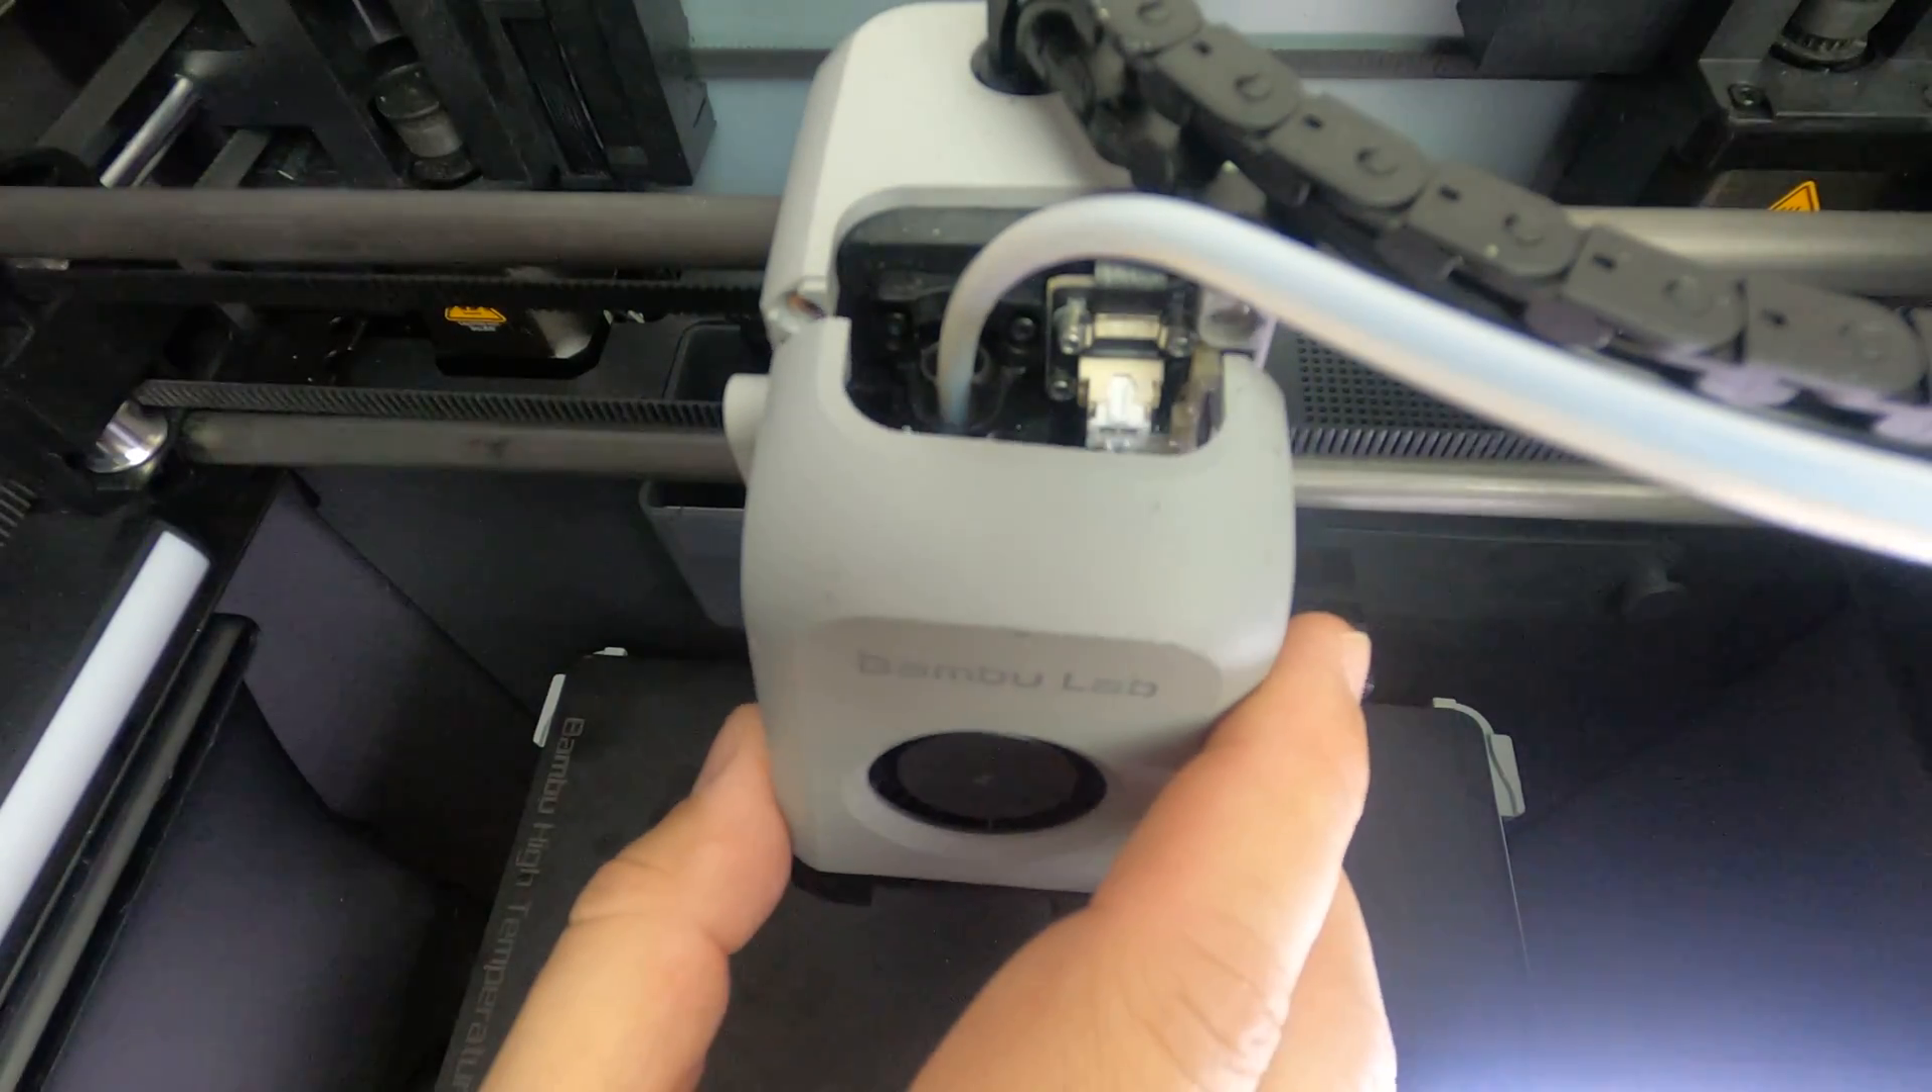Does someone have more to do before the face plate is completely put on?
Yes.